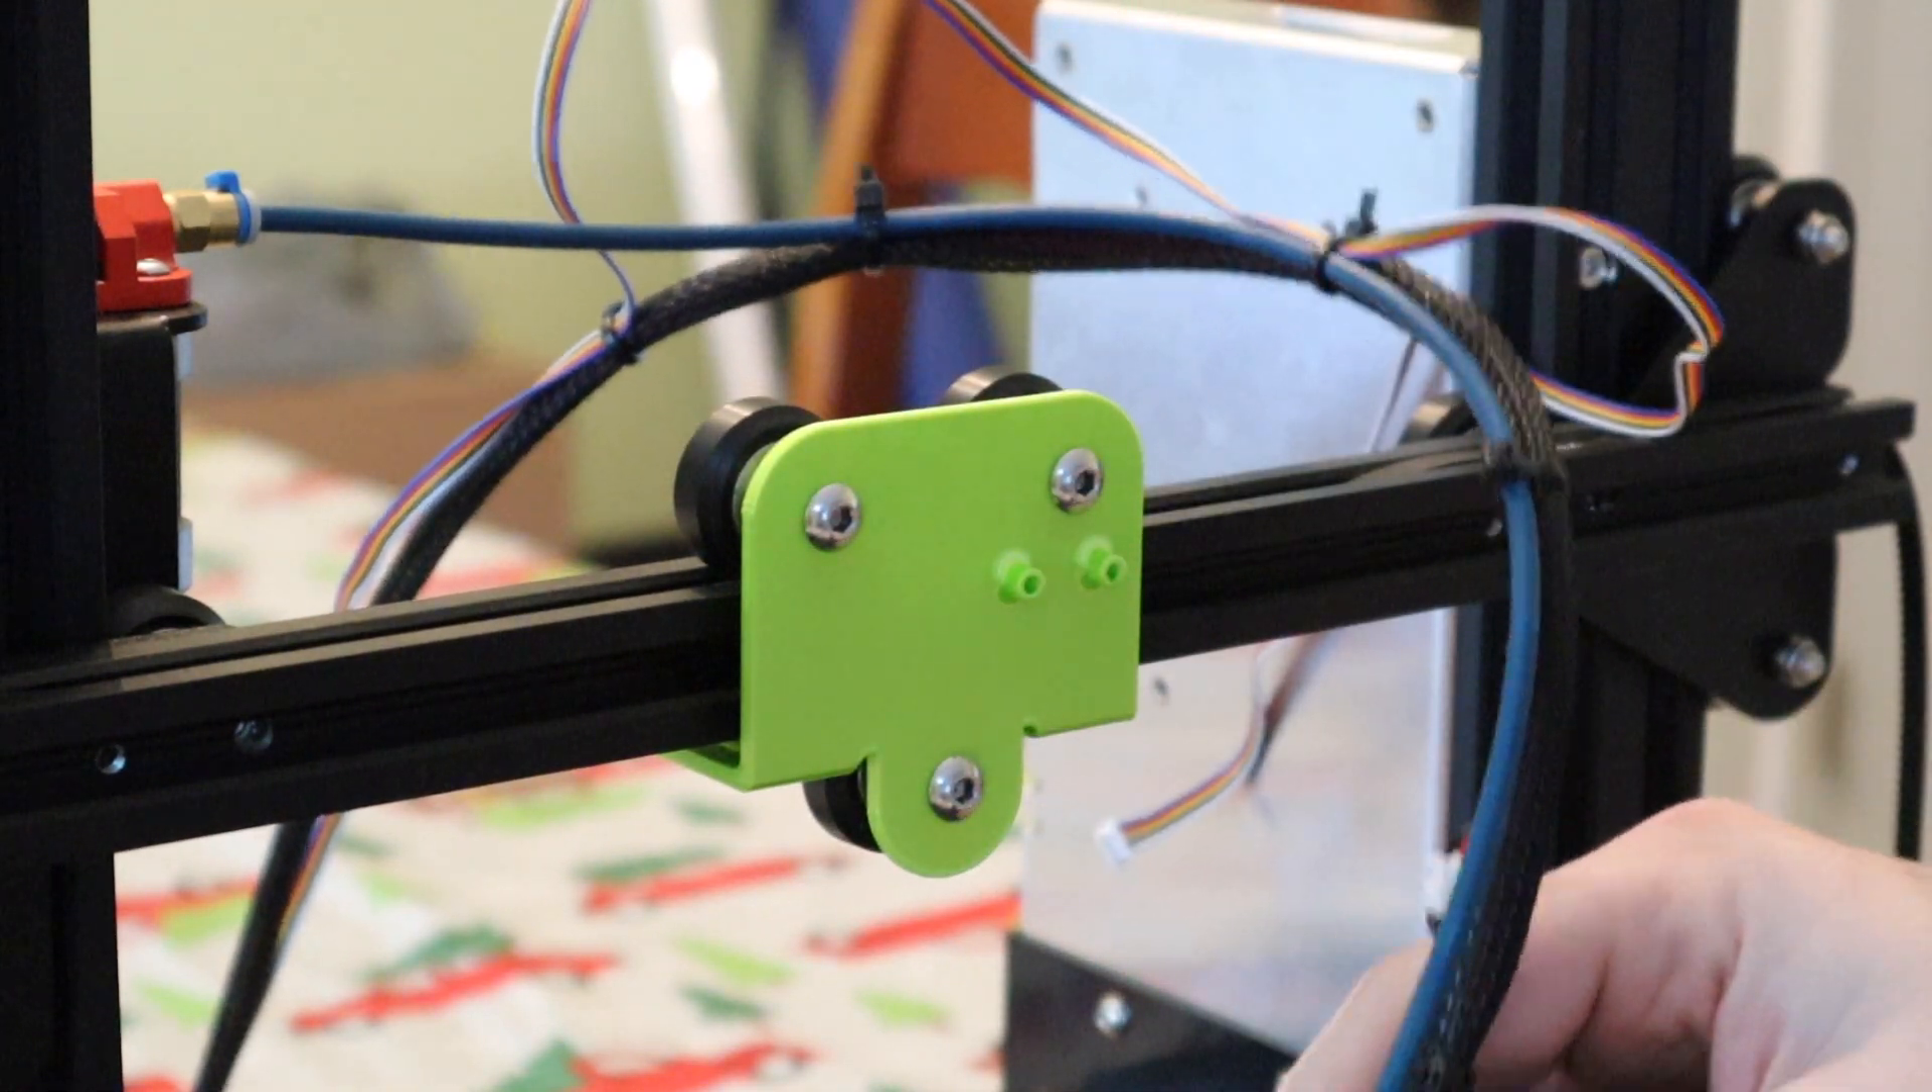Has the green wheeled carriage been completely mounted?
Yes.